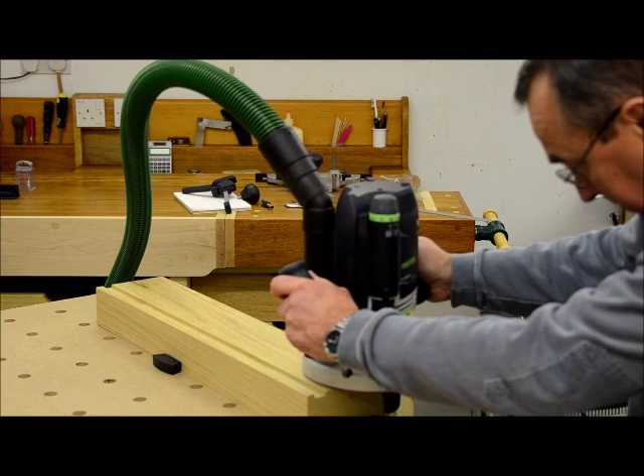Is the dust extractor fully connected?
Yes.